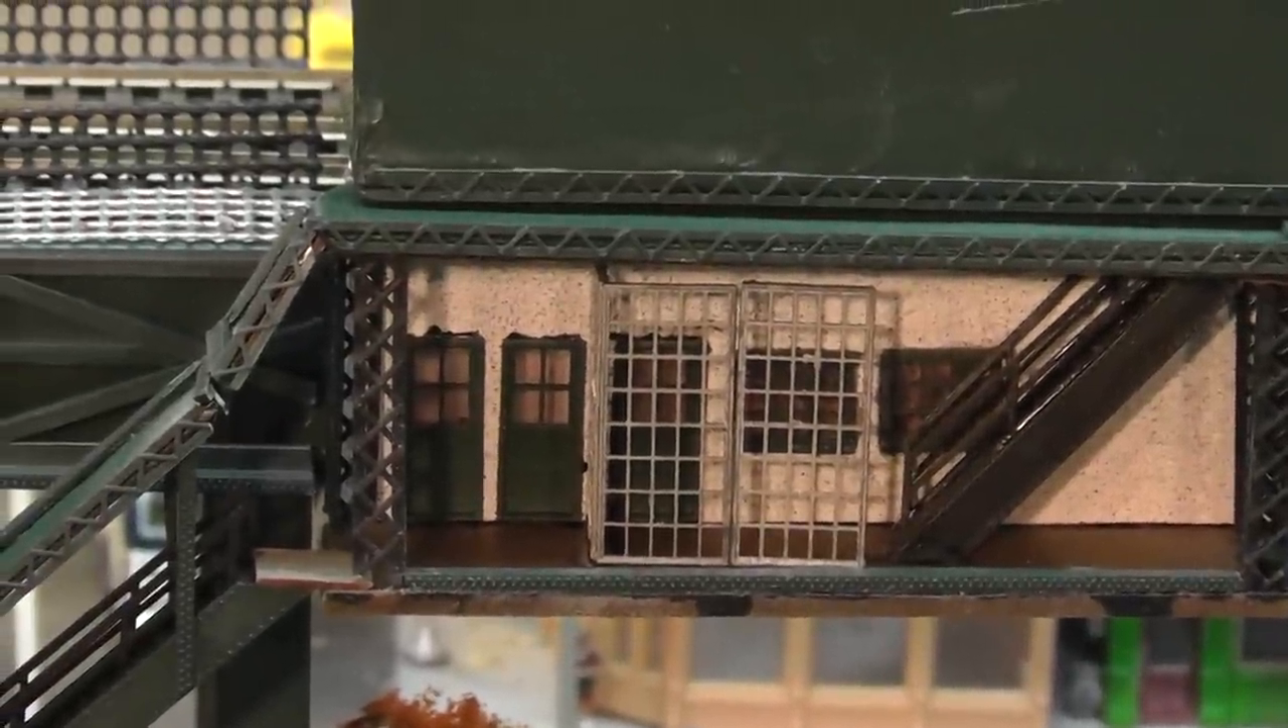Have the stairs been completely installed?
Yes.